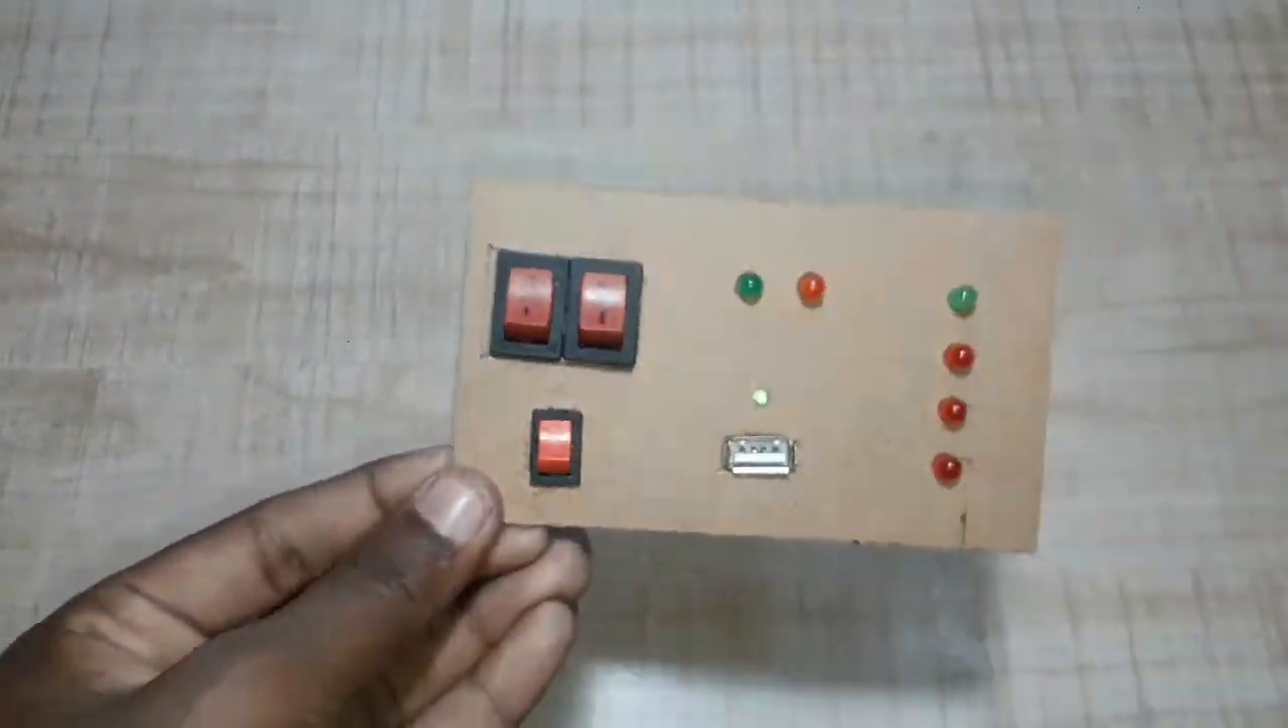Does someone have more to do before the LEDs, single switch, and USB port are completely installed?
No.